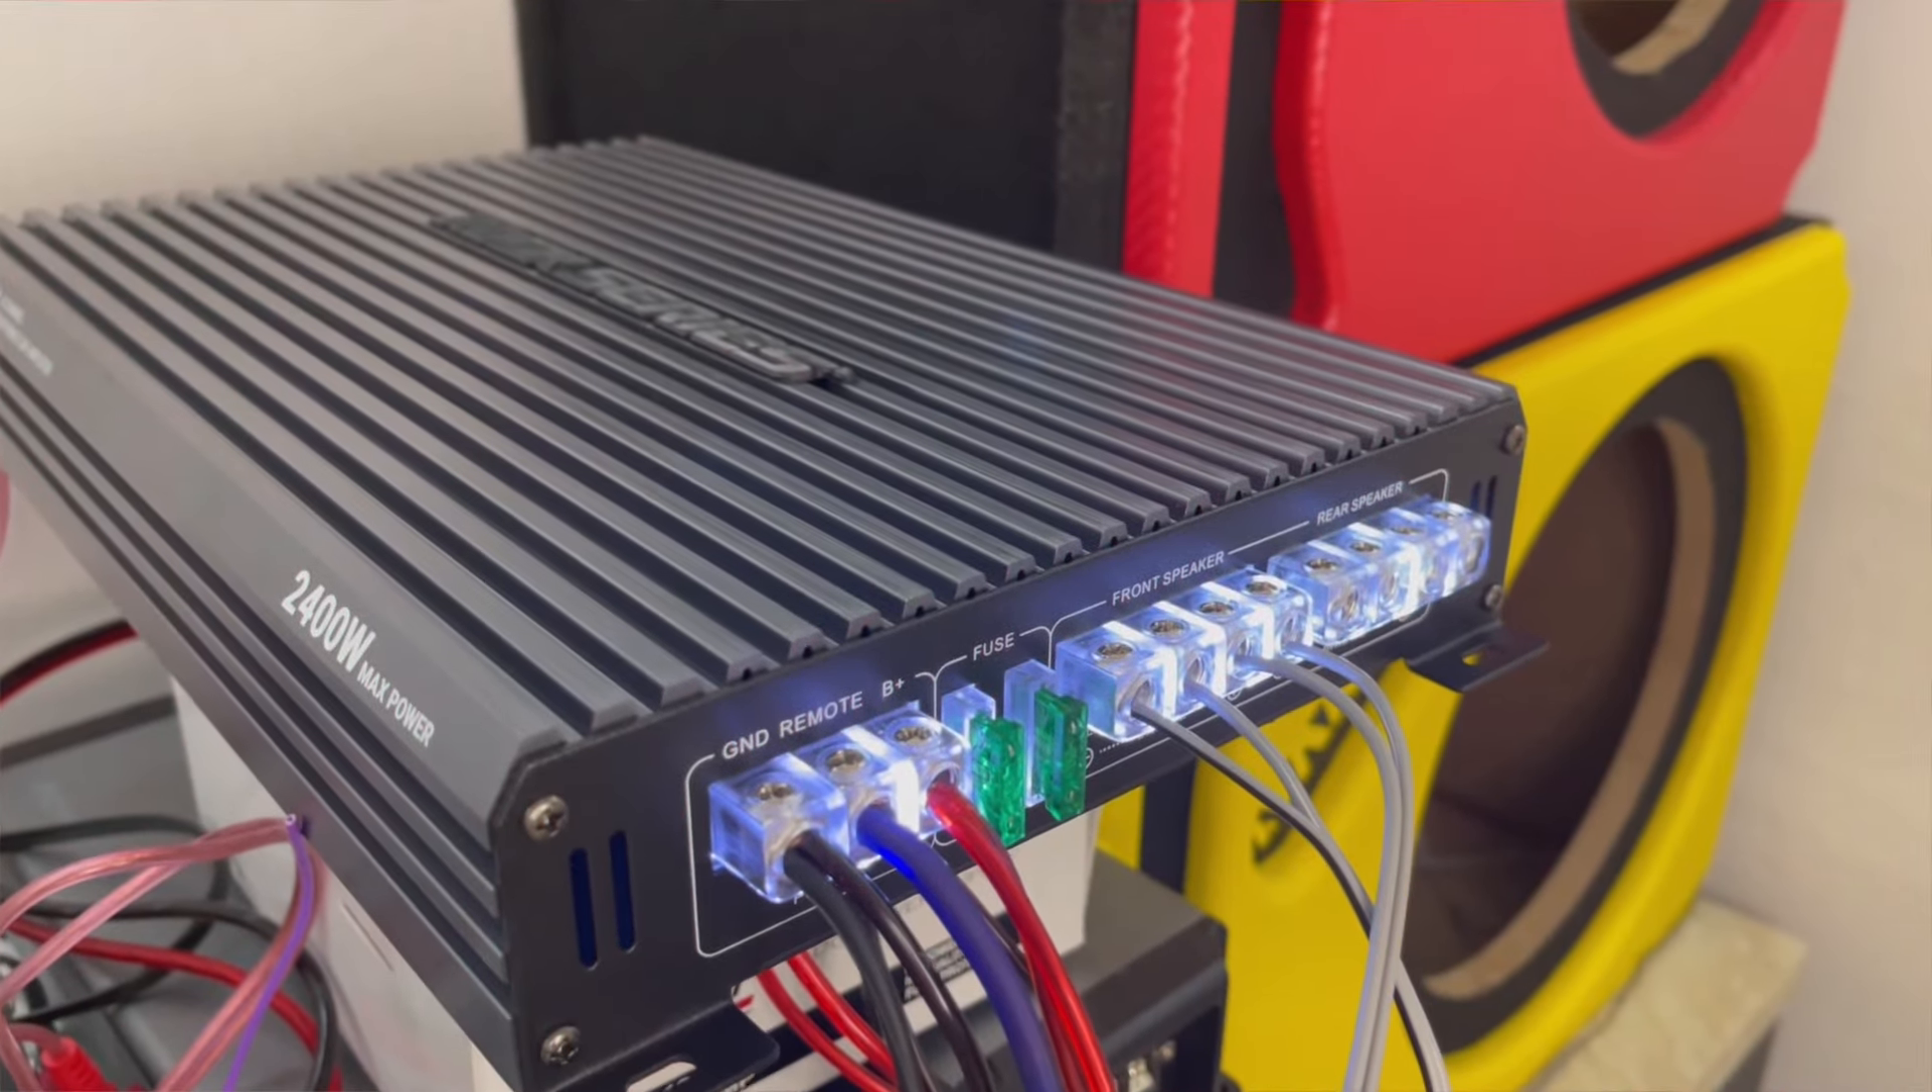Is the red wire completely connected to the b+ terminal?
Yes.